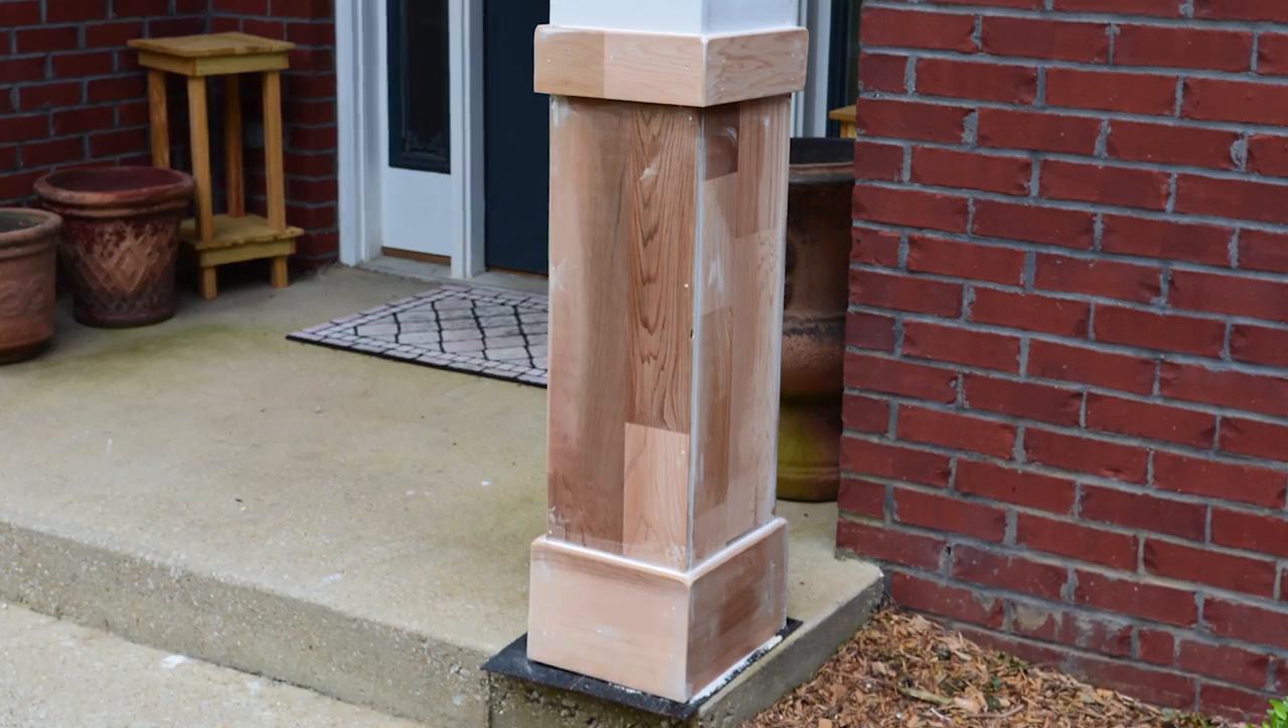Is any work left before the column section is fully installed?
No.